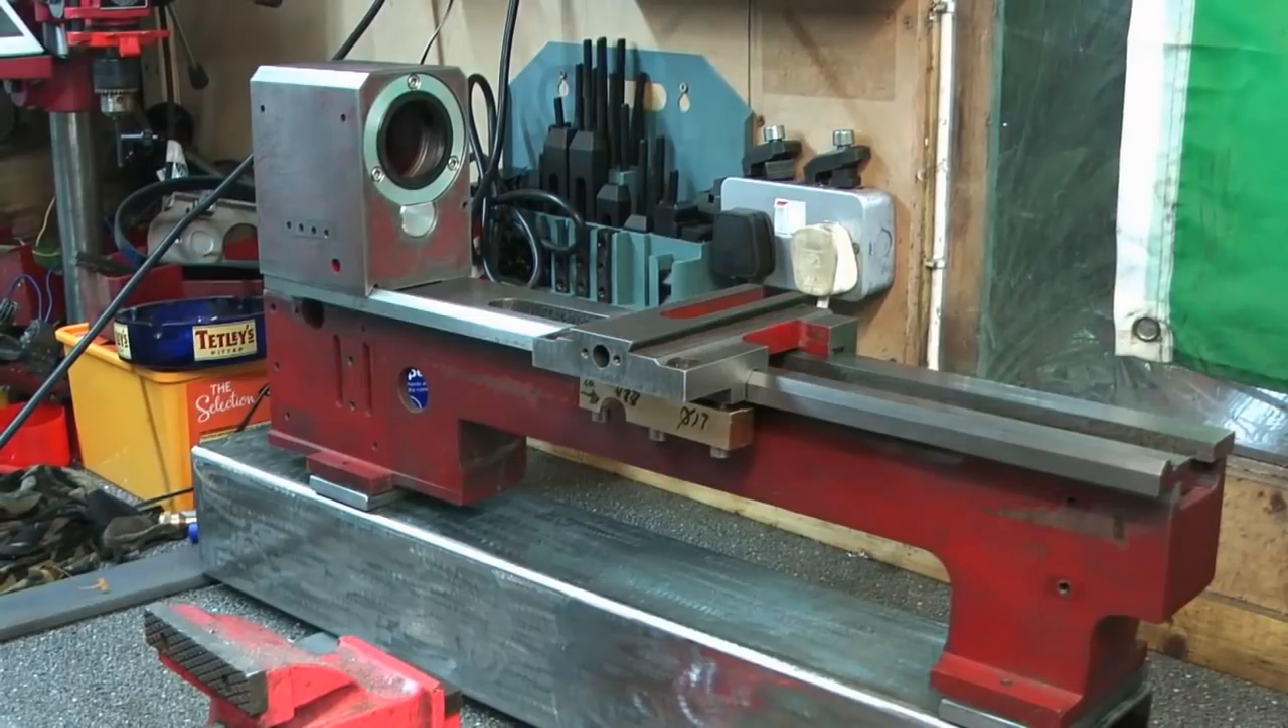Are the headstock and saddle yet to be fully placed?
No.